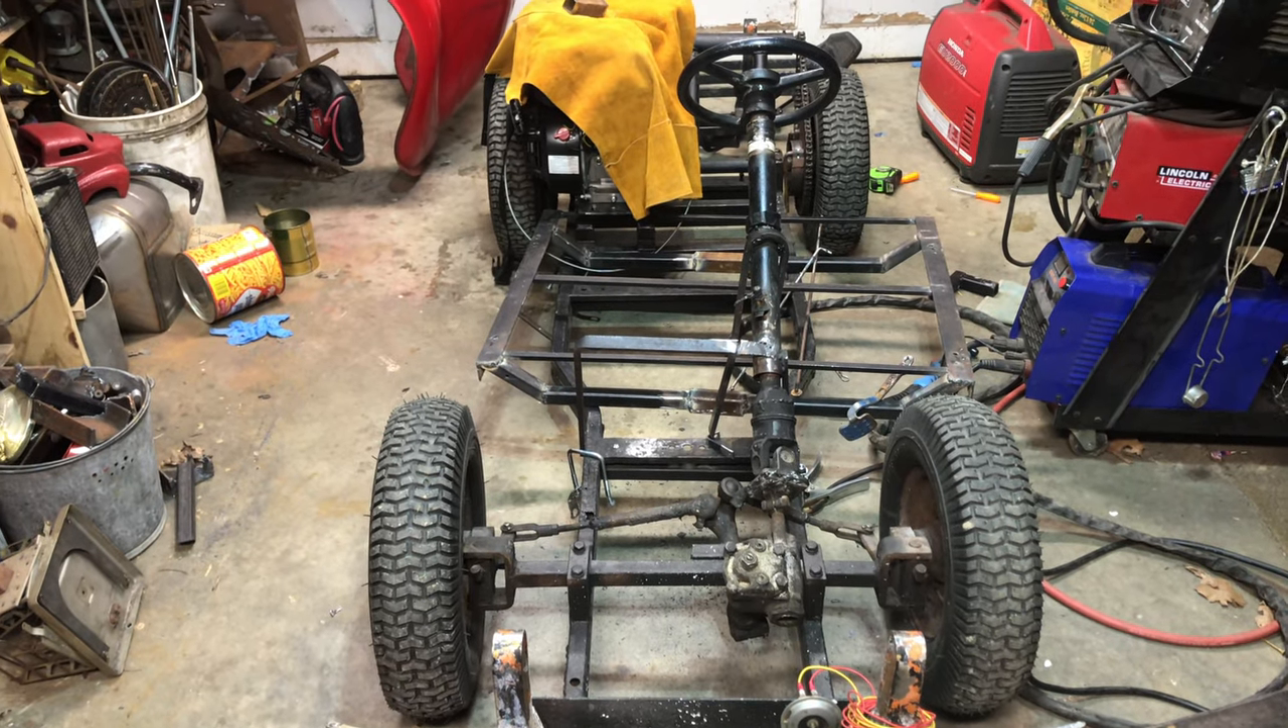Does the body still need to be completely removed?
No.